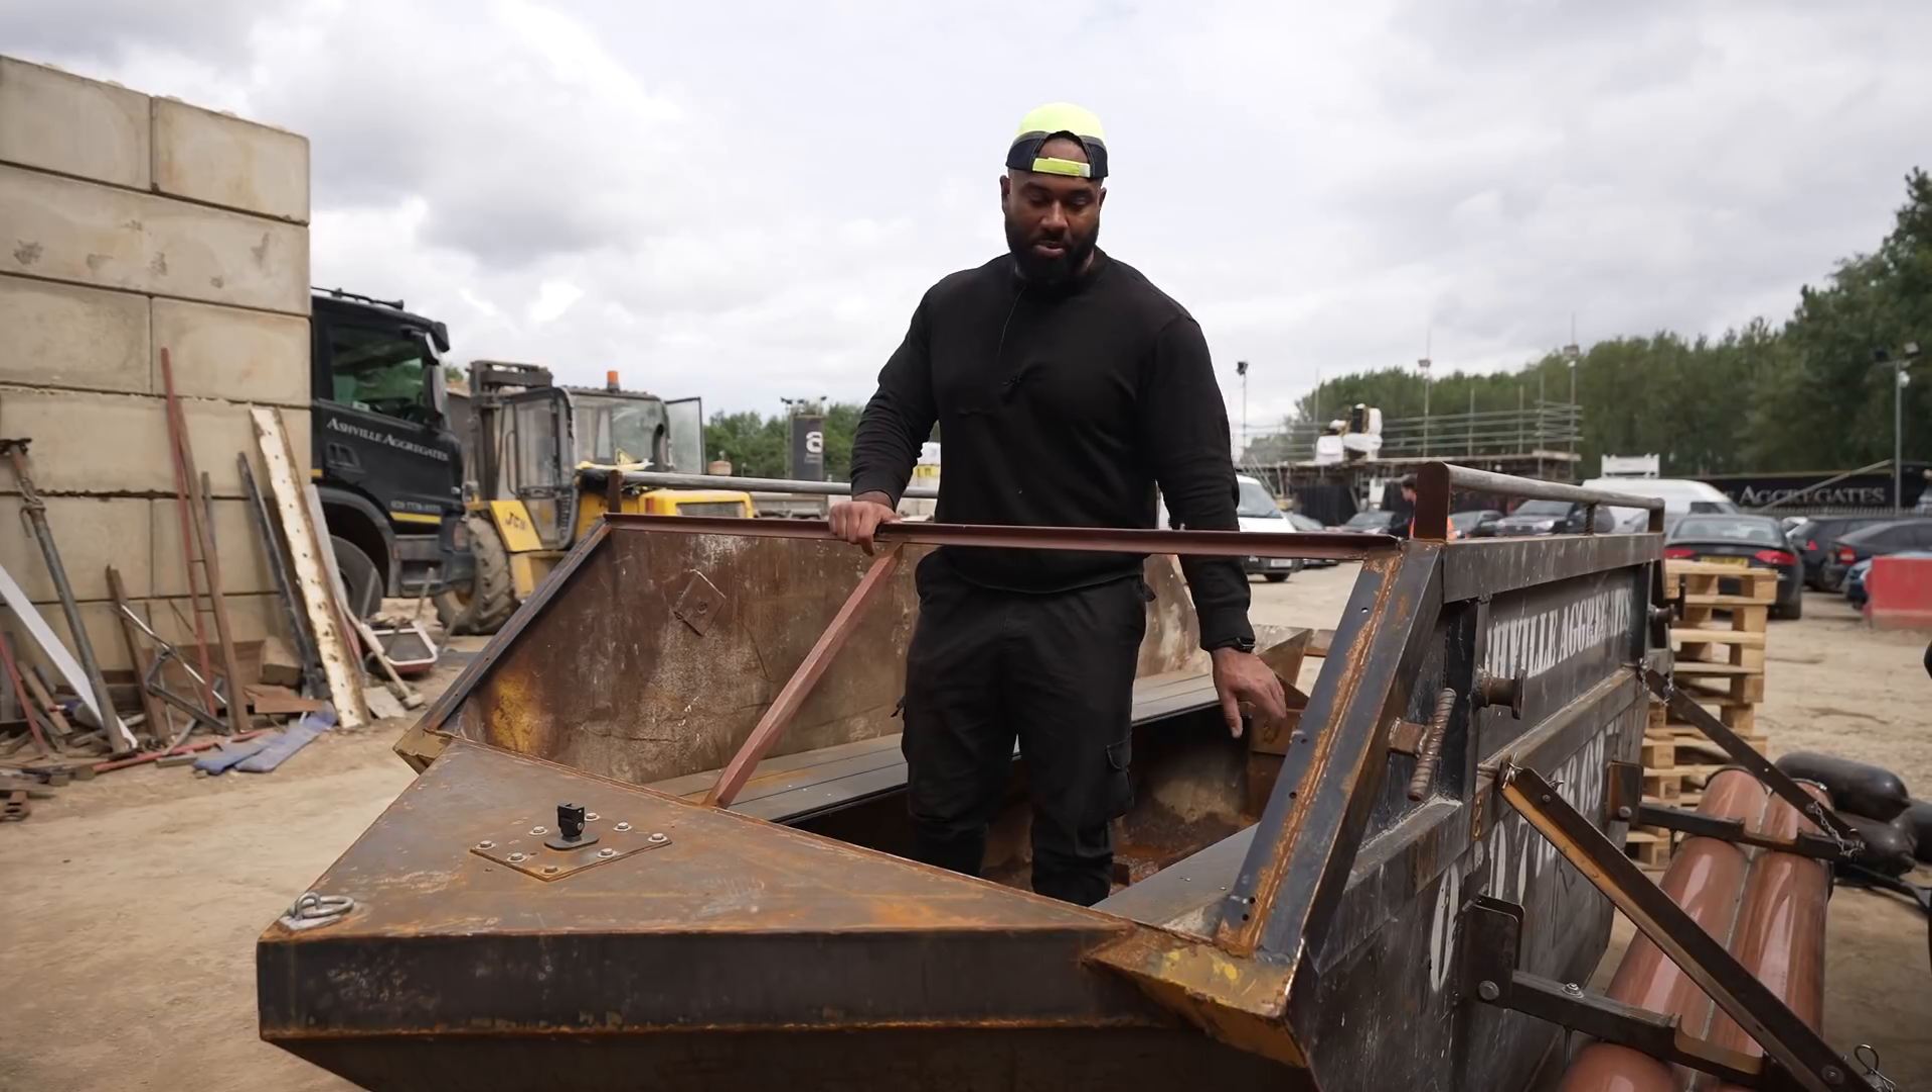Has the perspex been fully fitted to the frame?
No.